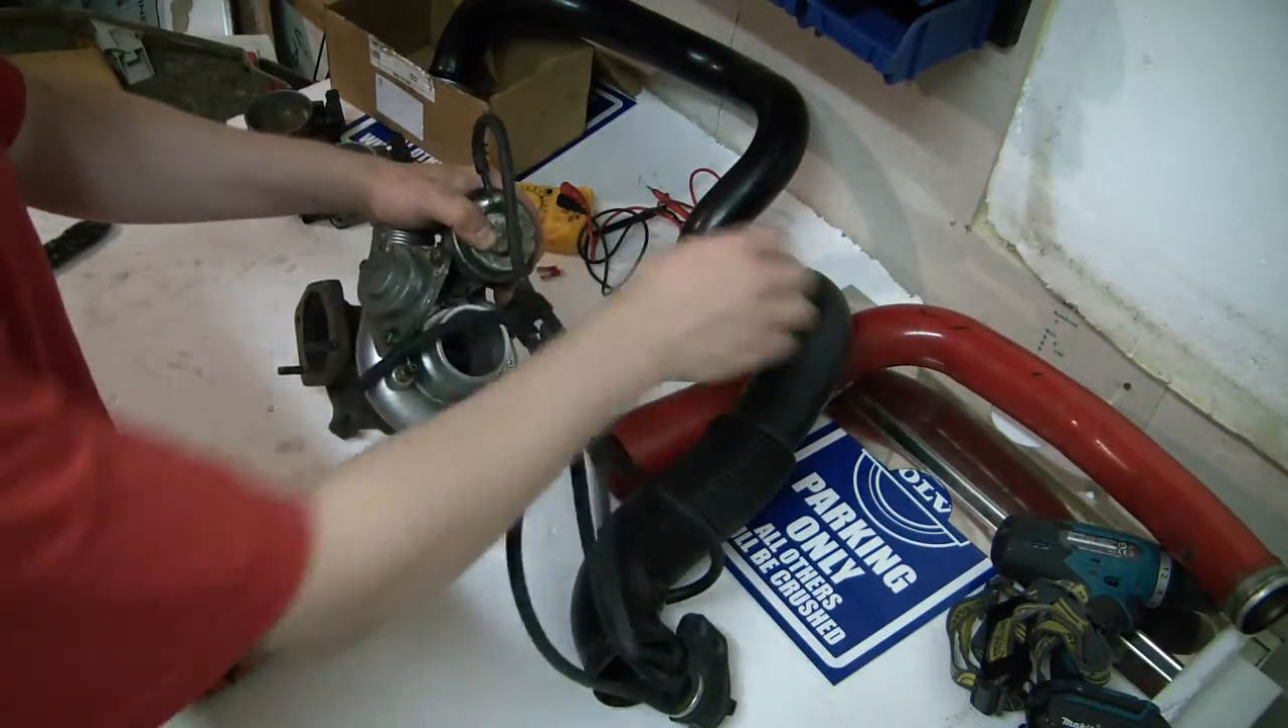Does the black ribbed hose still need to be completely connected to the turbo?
Yes.